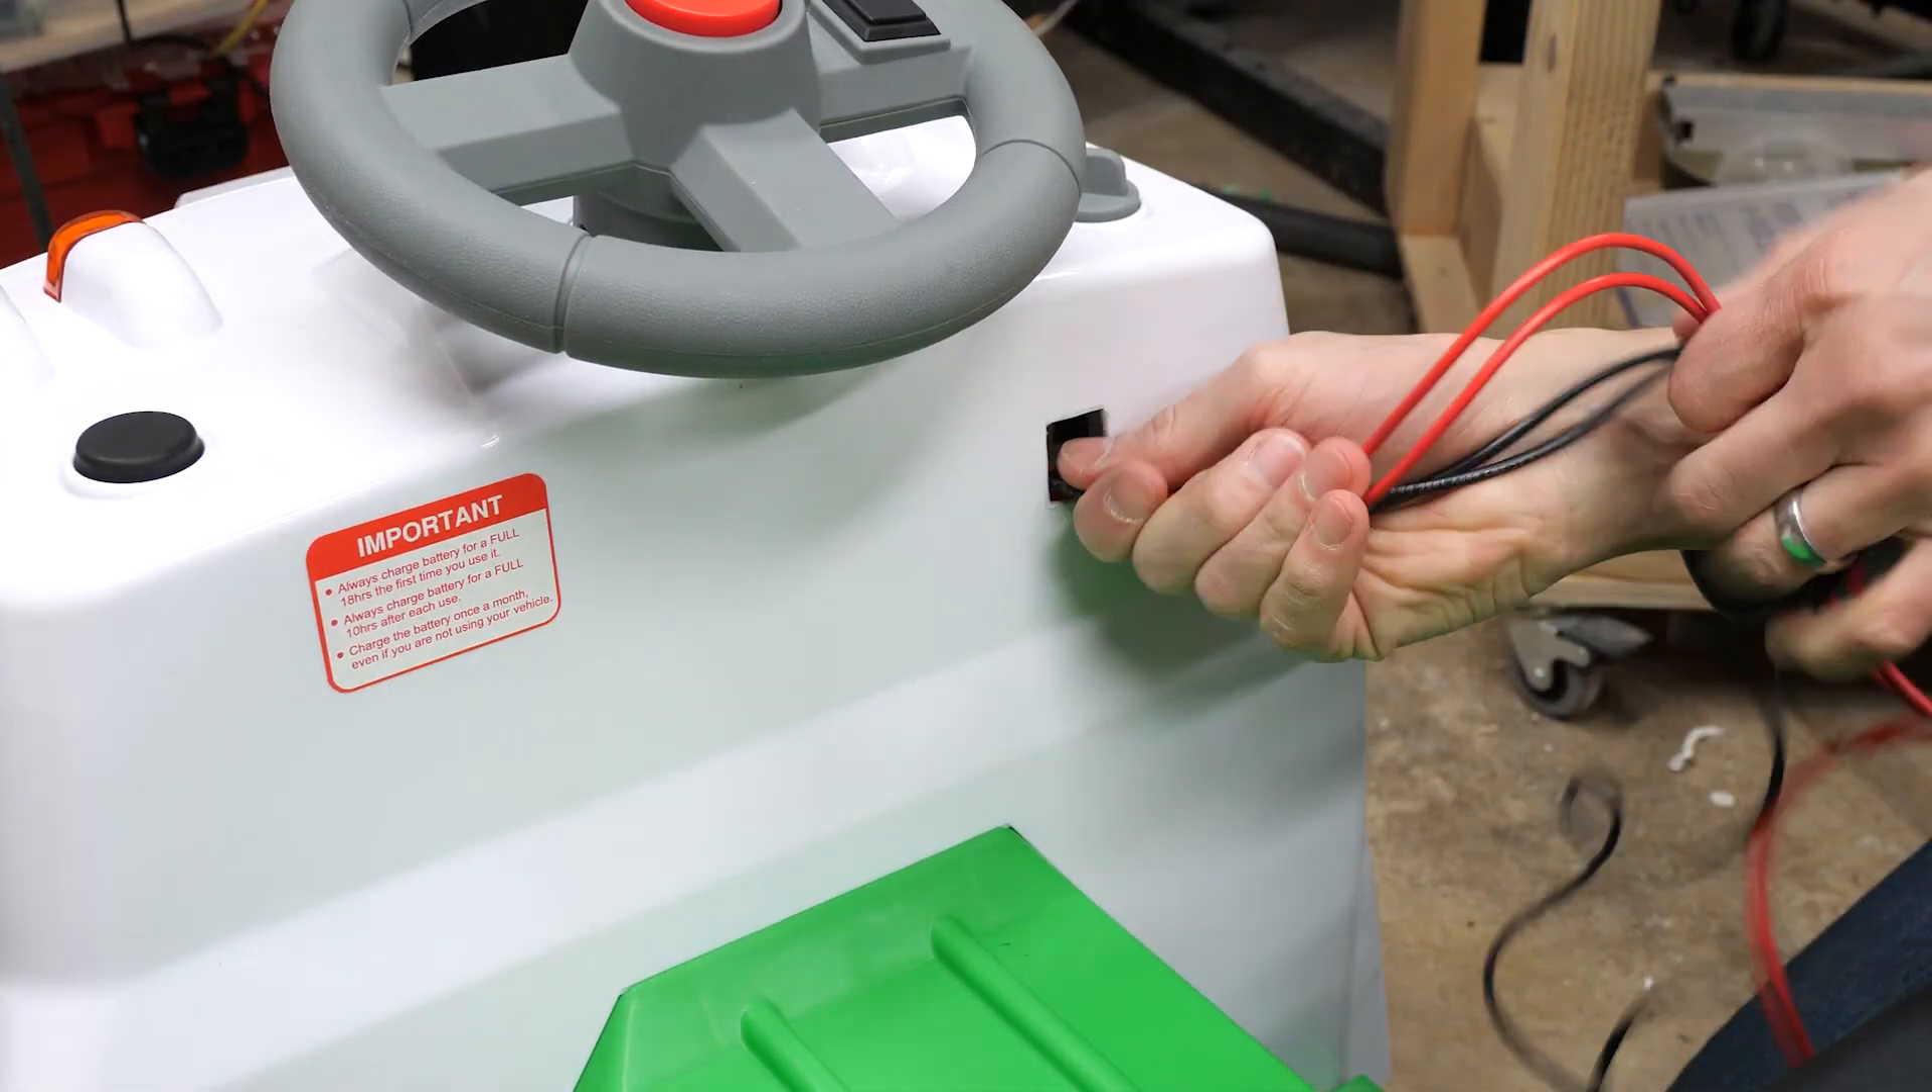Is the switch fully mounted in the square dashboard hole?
No.